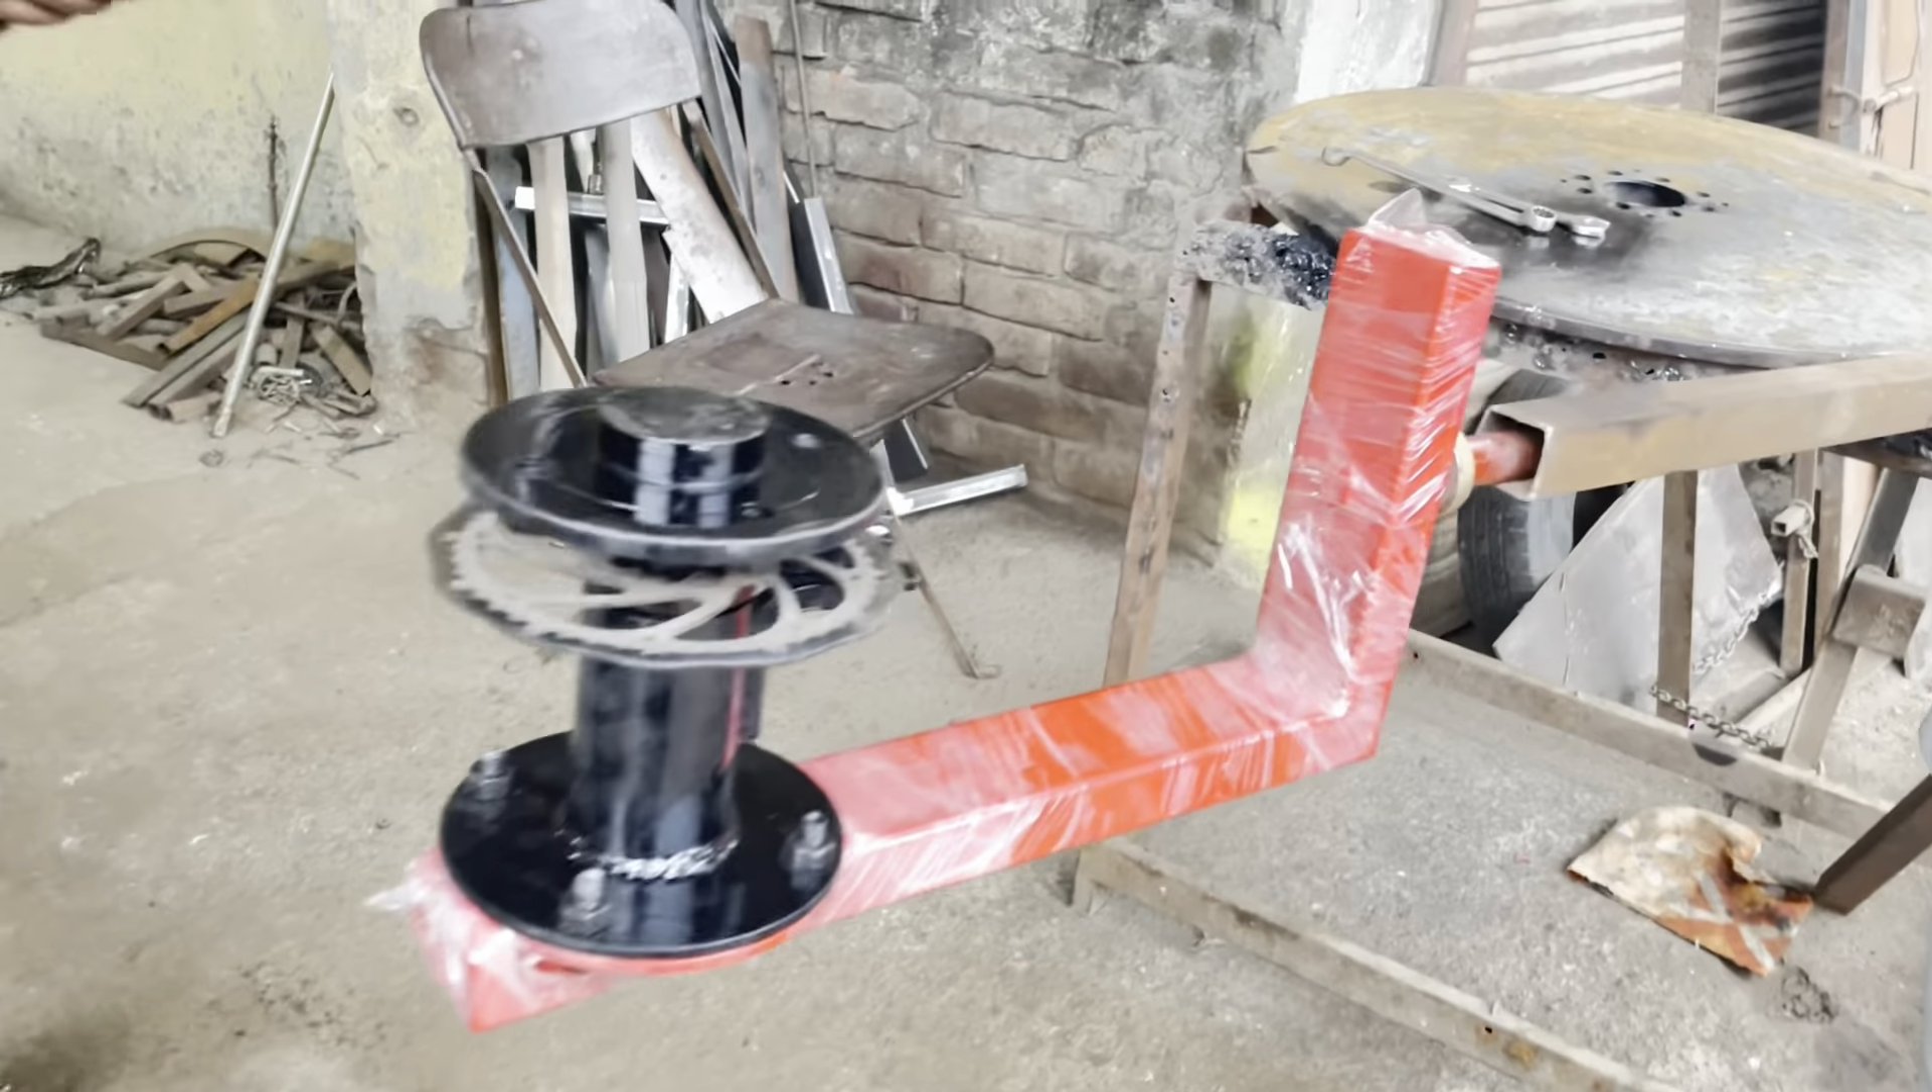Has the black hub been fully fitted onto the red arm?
Yes.